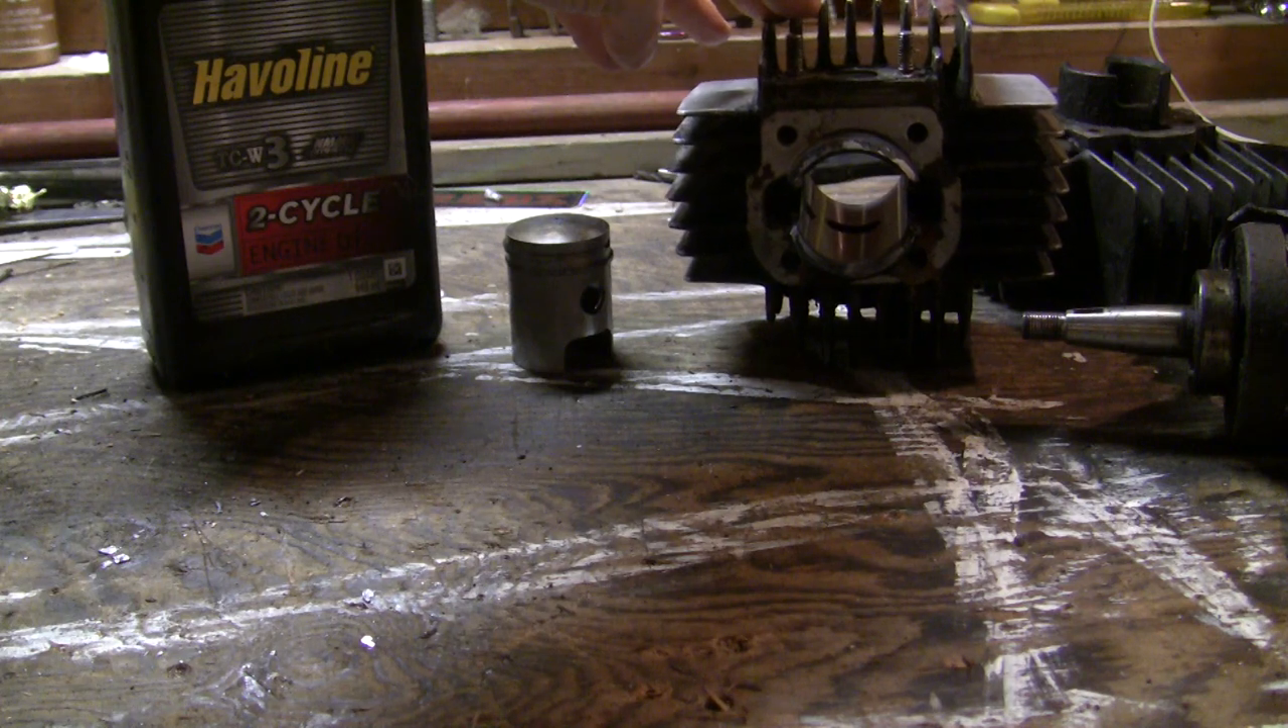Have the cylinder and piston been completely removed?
Yes.